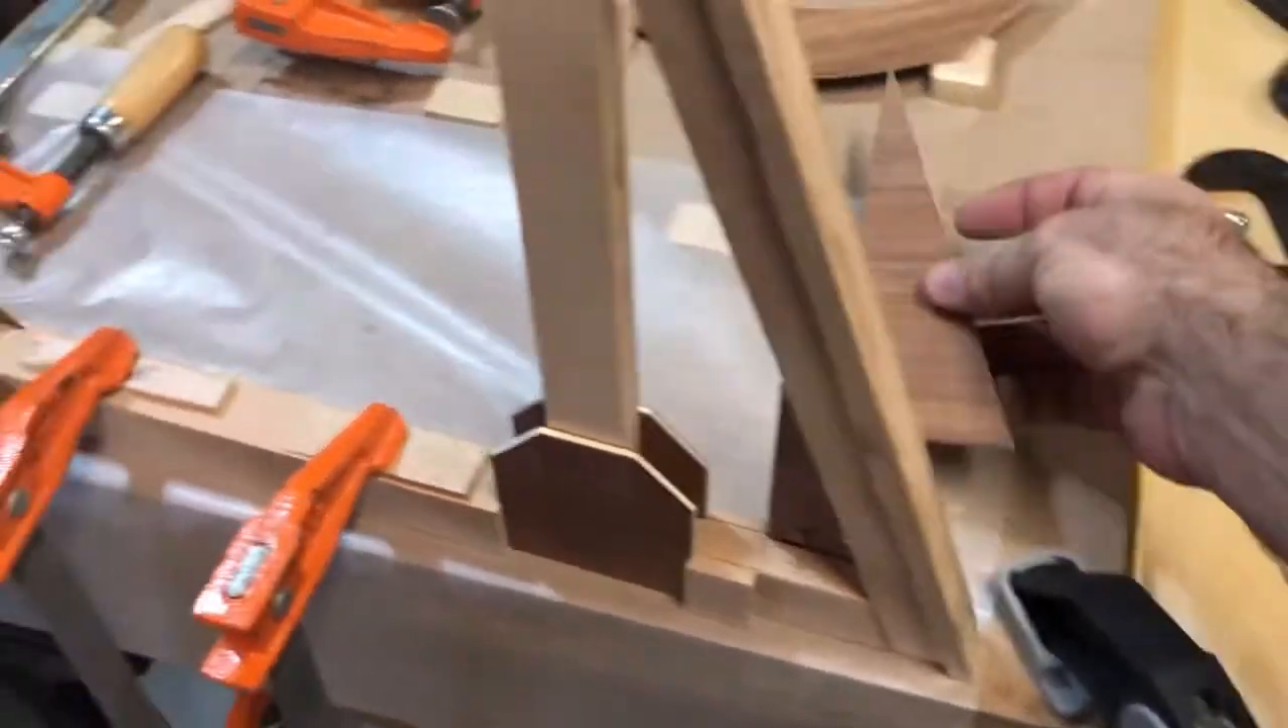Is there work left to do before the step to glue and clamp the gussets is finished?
Yes.